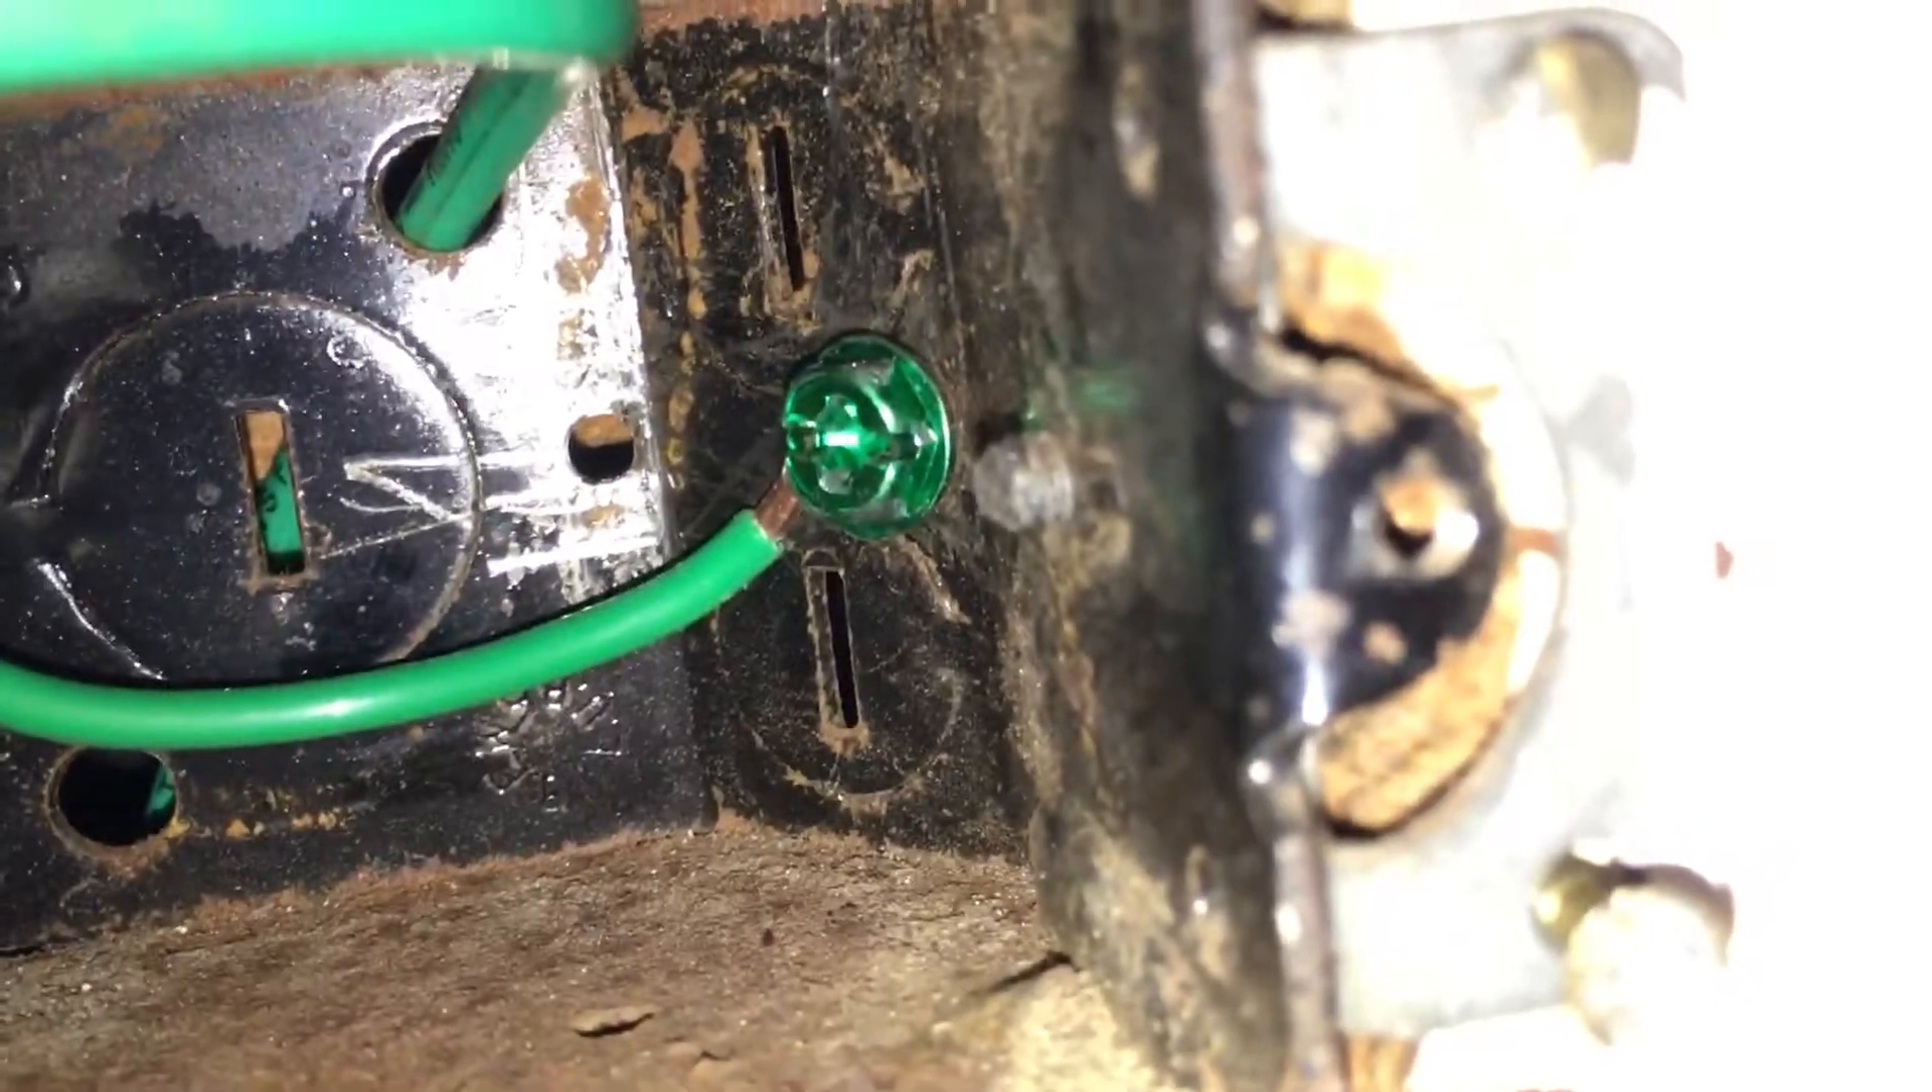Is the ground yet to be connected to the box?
No.